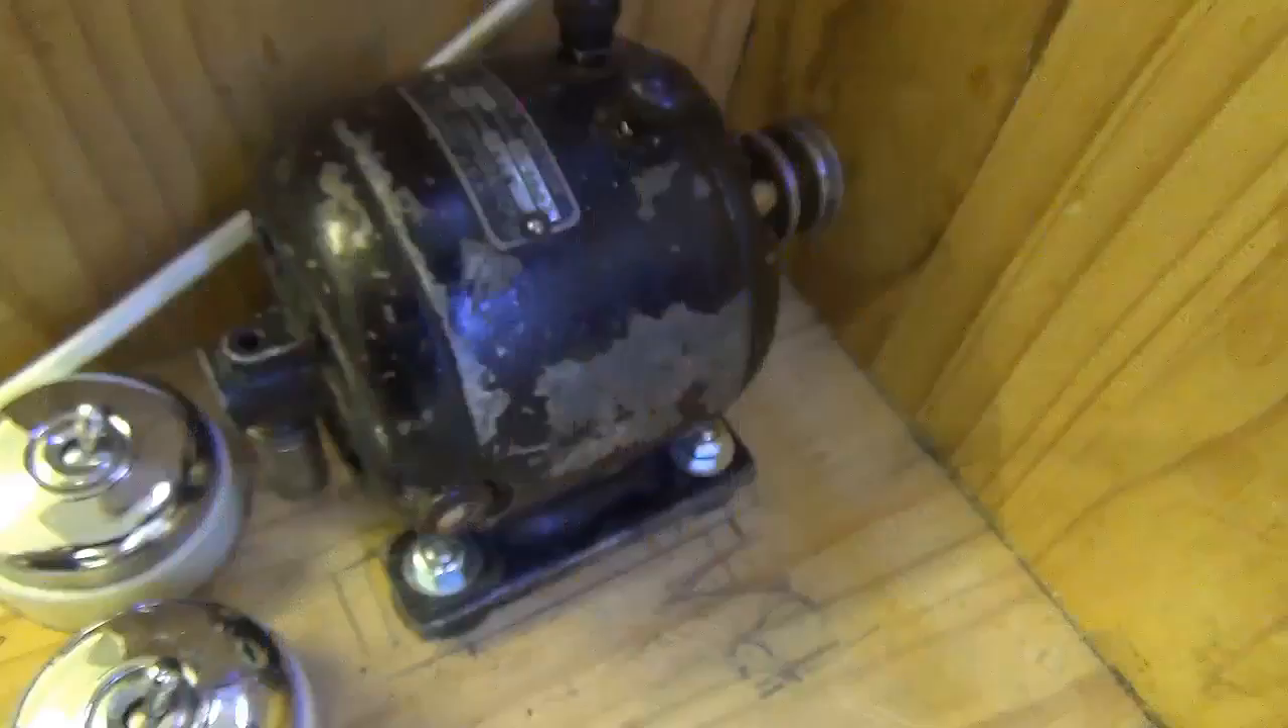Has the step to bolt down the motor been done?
Yes.